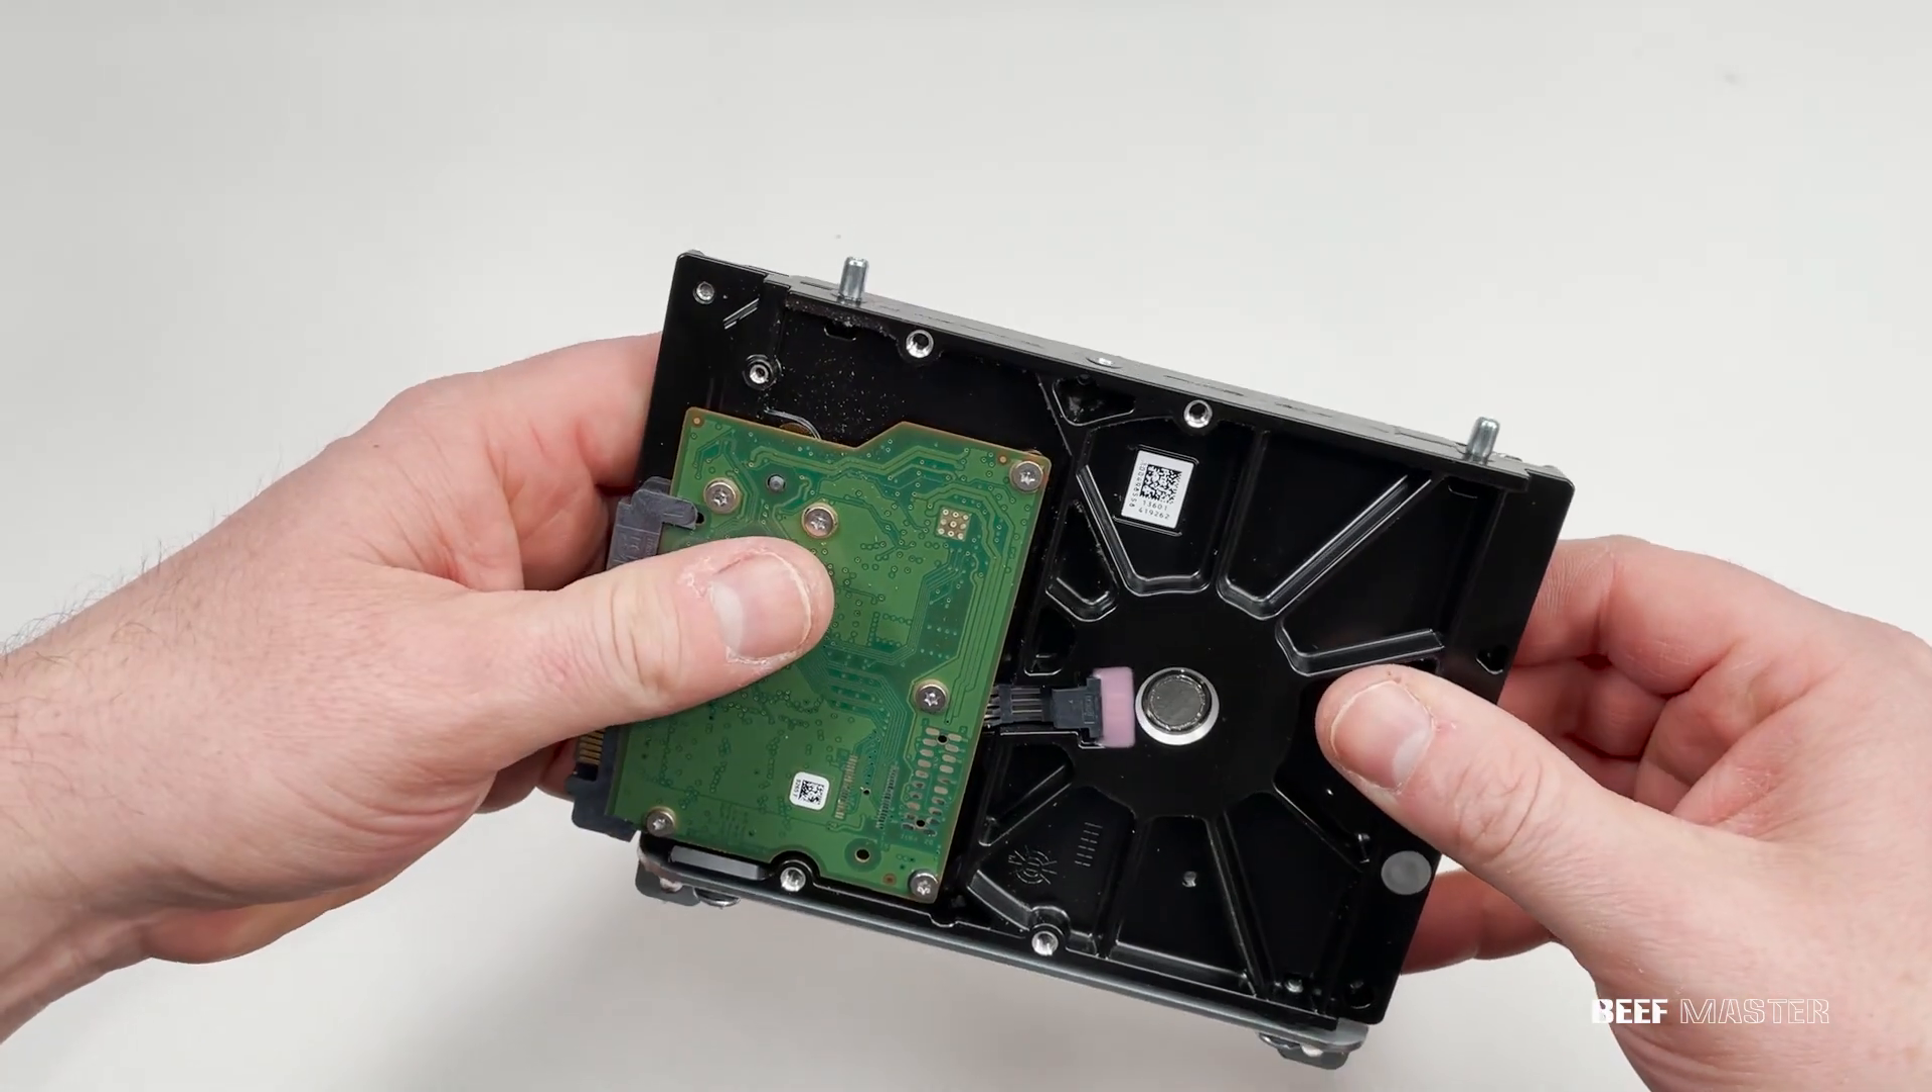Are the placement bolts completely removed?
No.